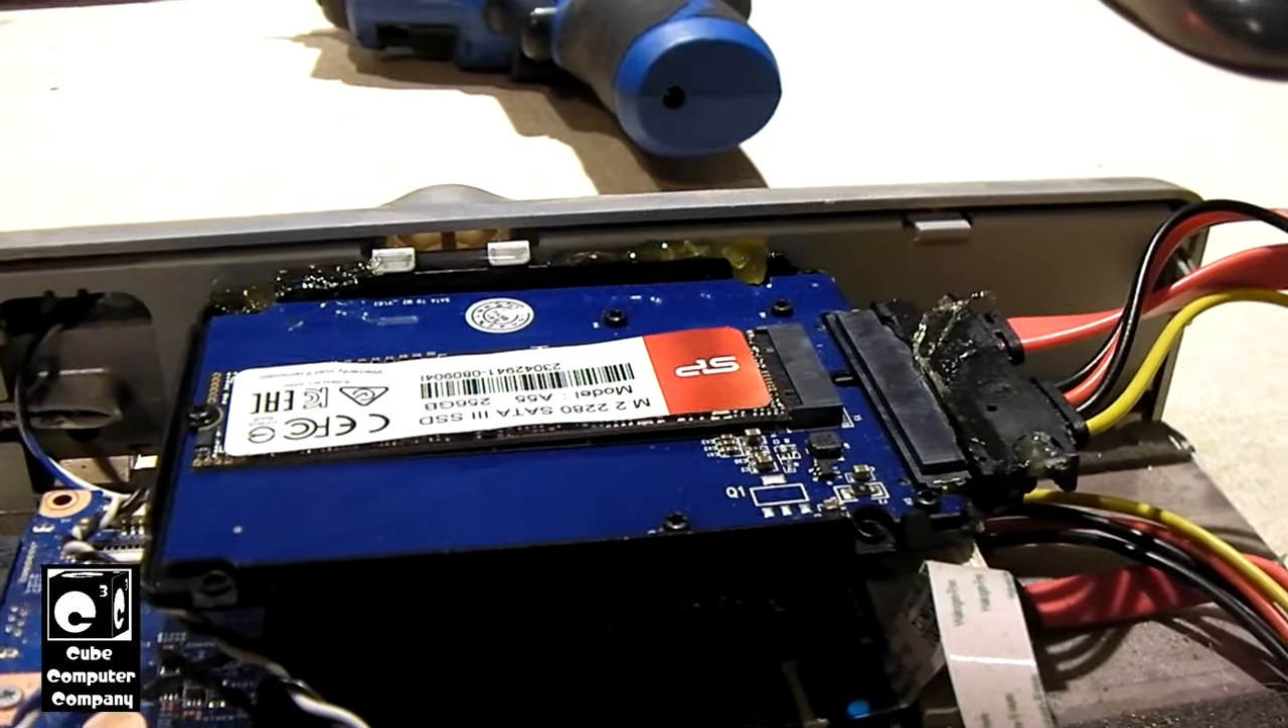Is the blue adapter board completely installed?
Yes.